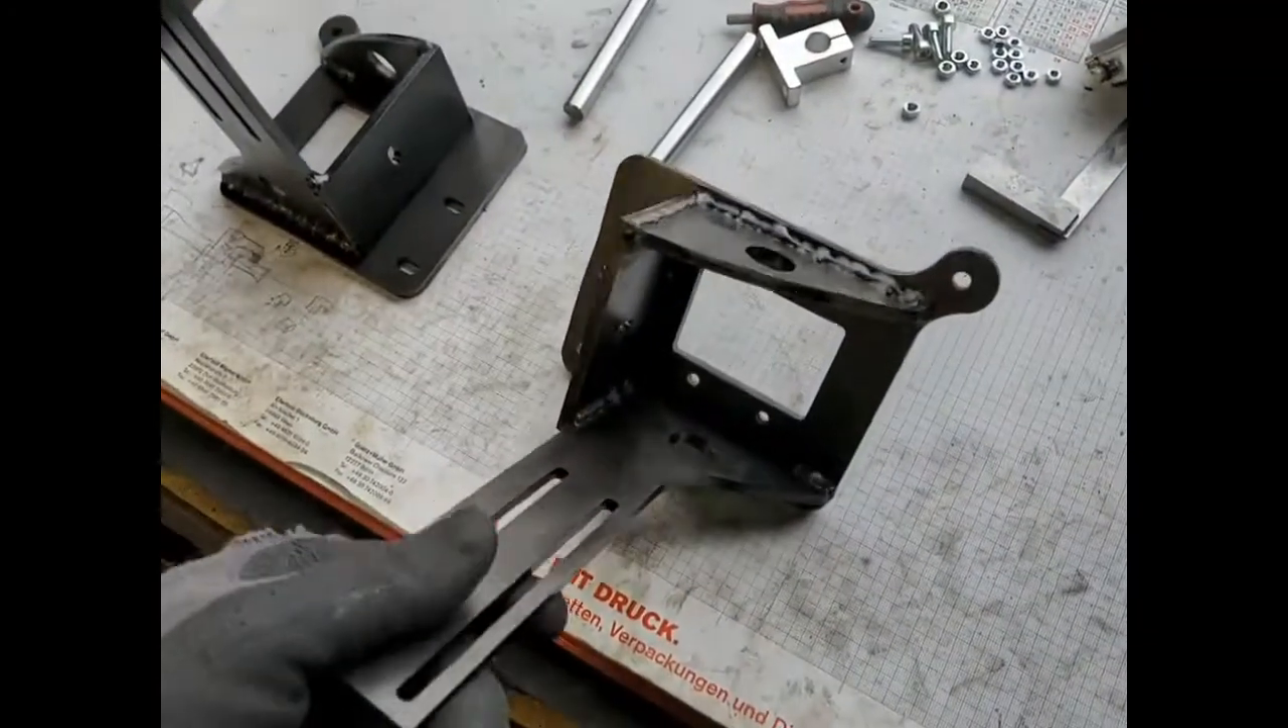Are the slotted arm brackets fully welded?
Yes.